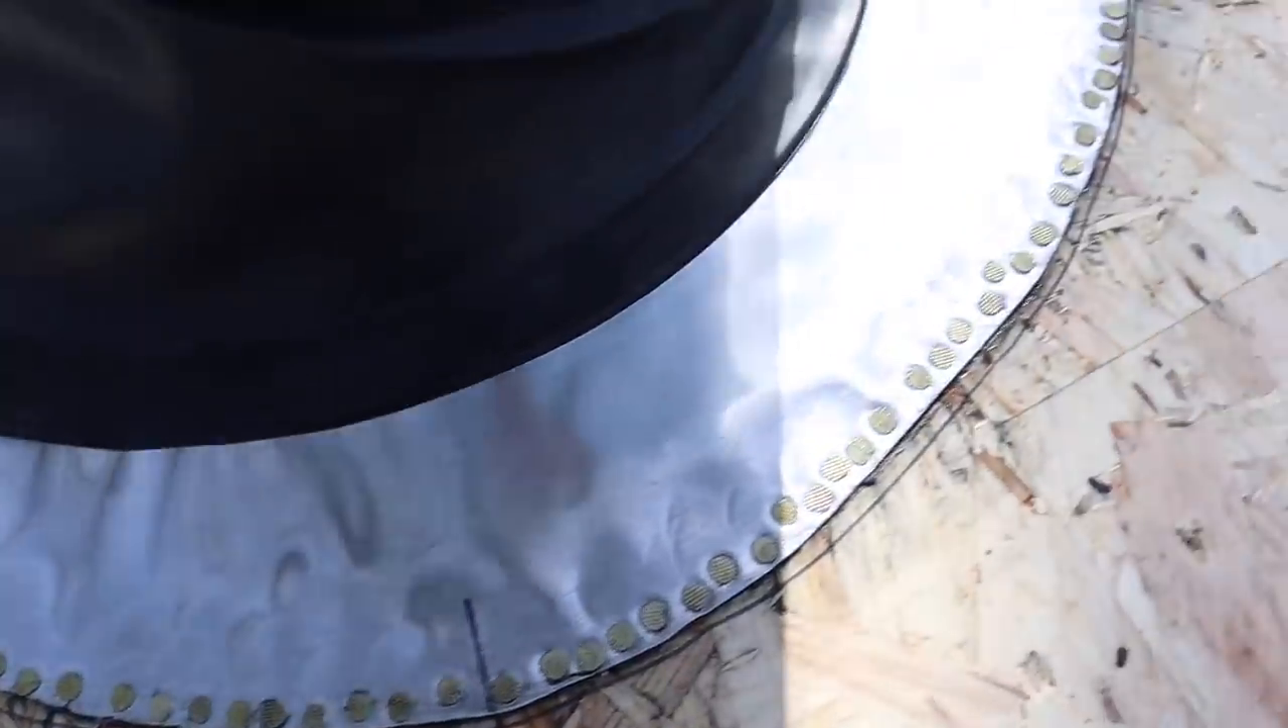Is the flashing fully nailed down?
Yes.